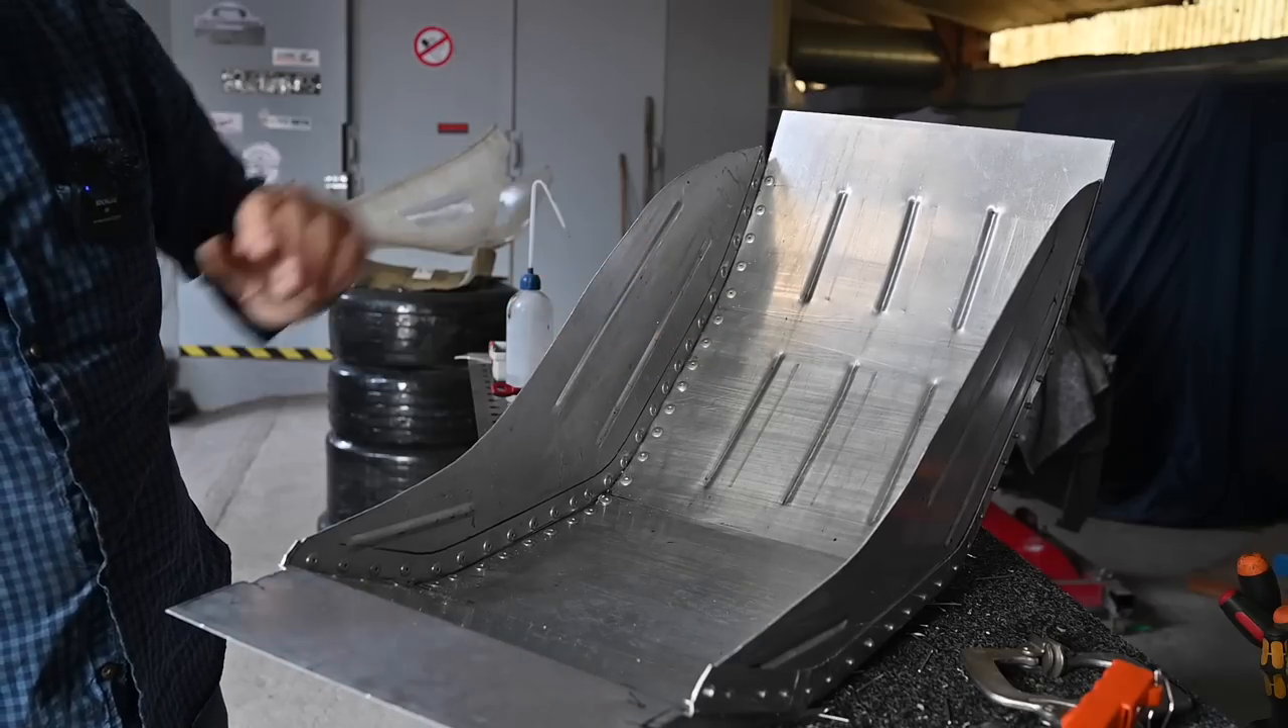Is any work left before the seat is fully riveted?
No.